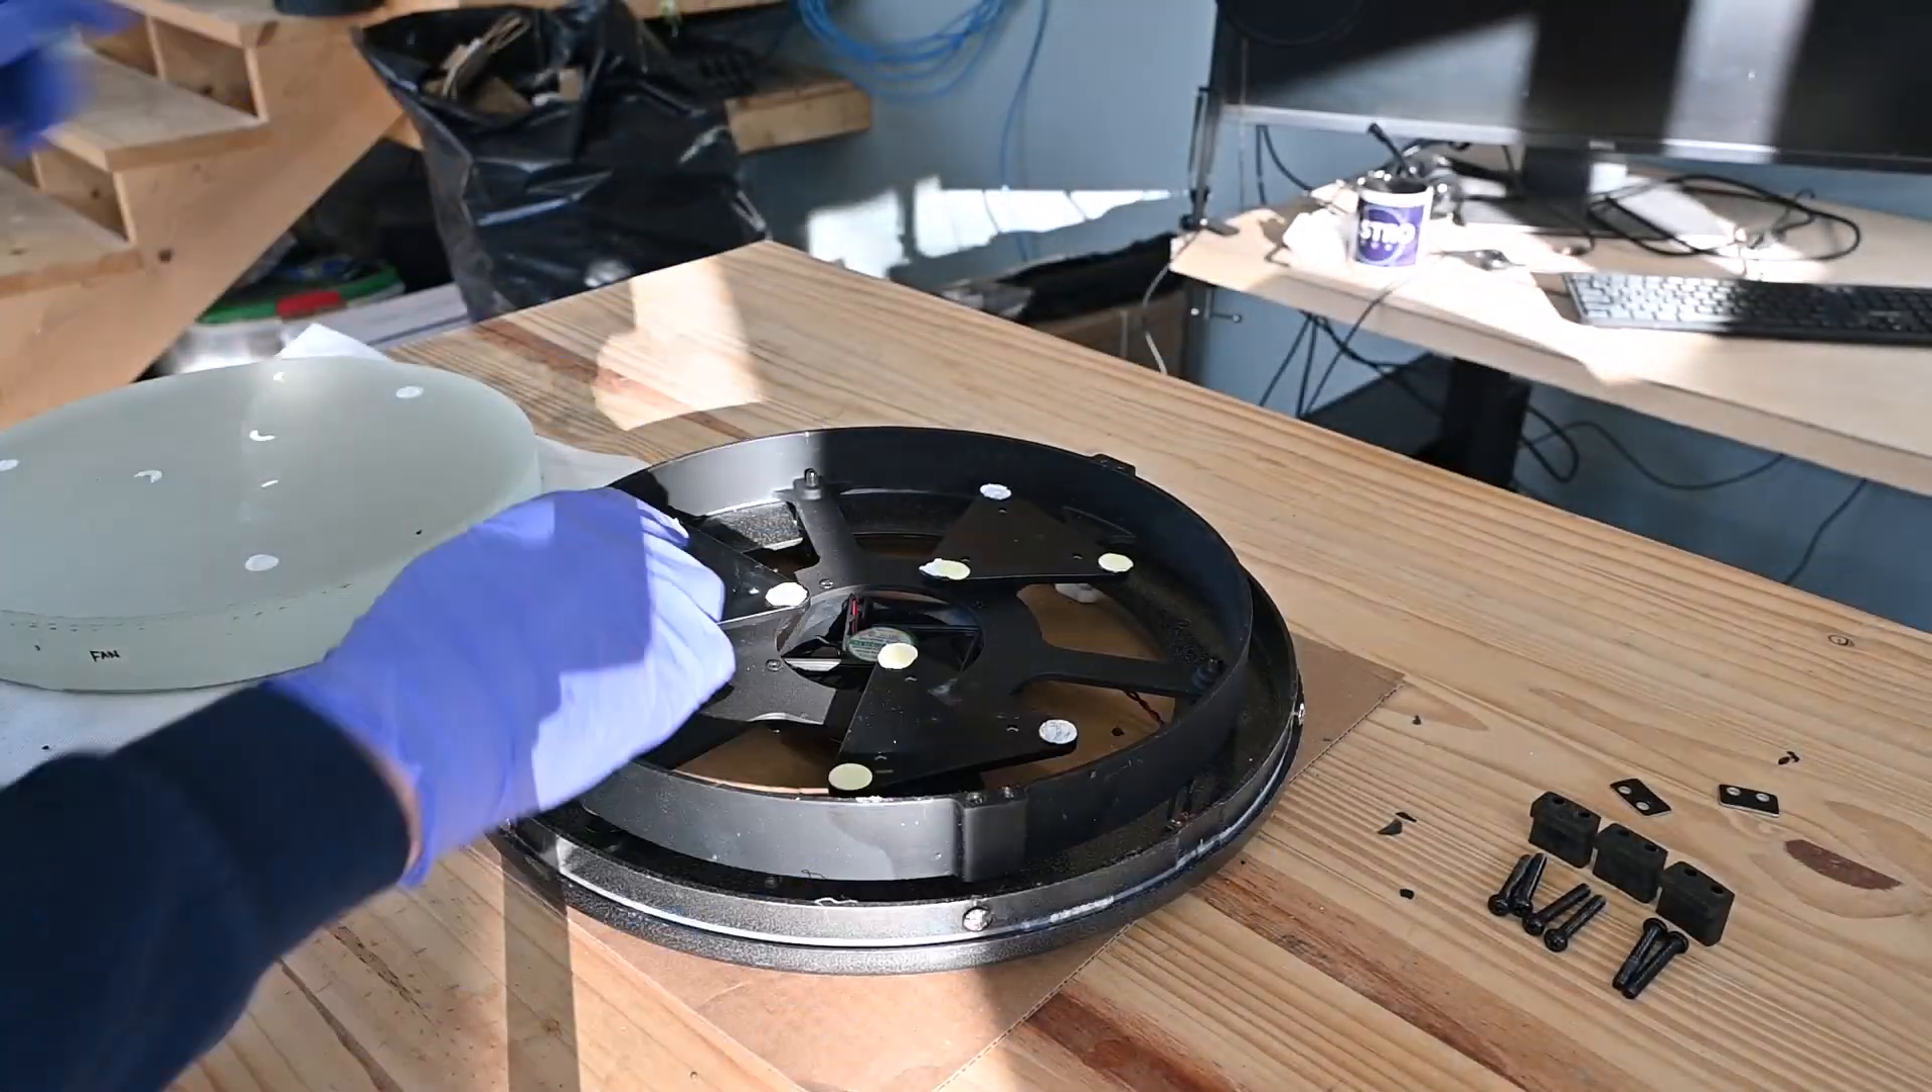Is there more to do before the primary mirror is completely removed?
No.